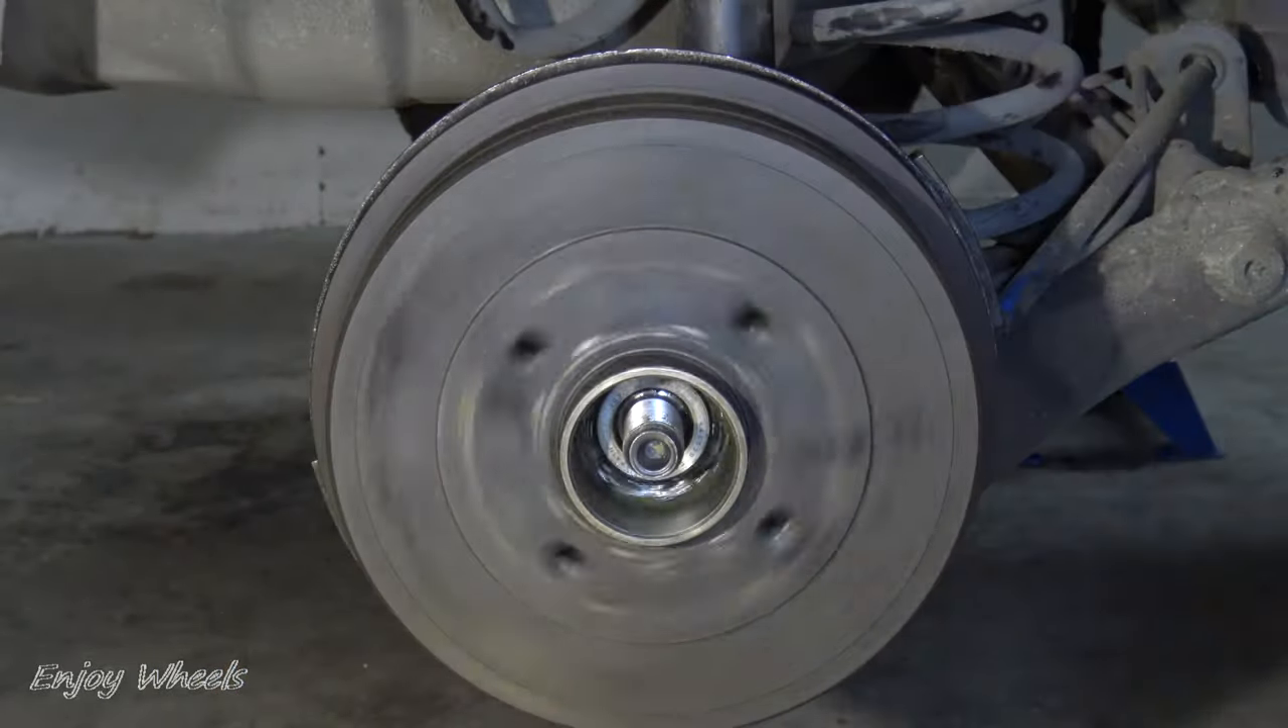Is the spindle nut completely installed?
No.